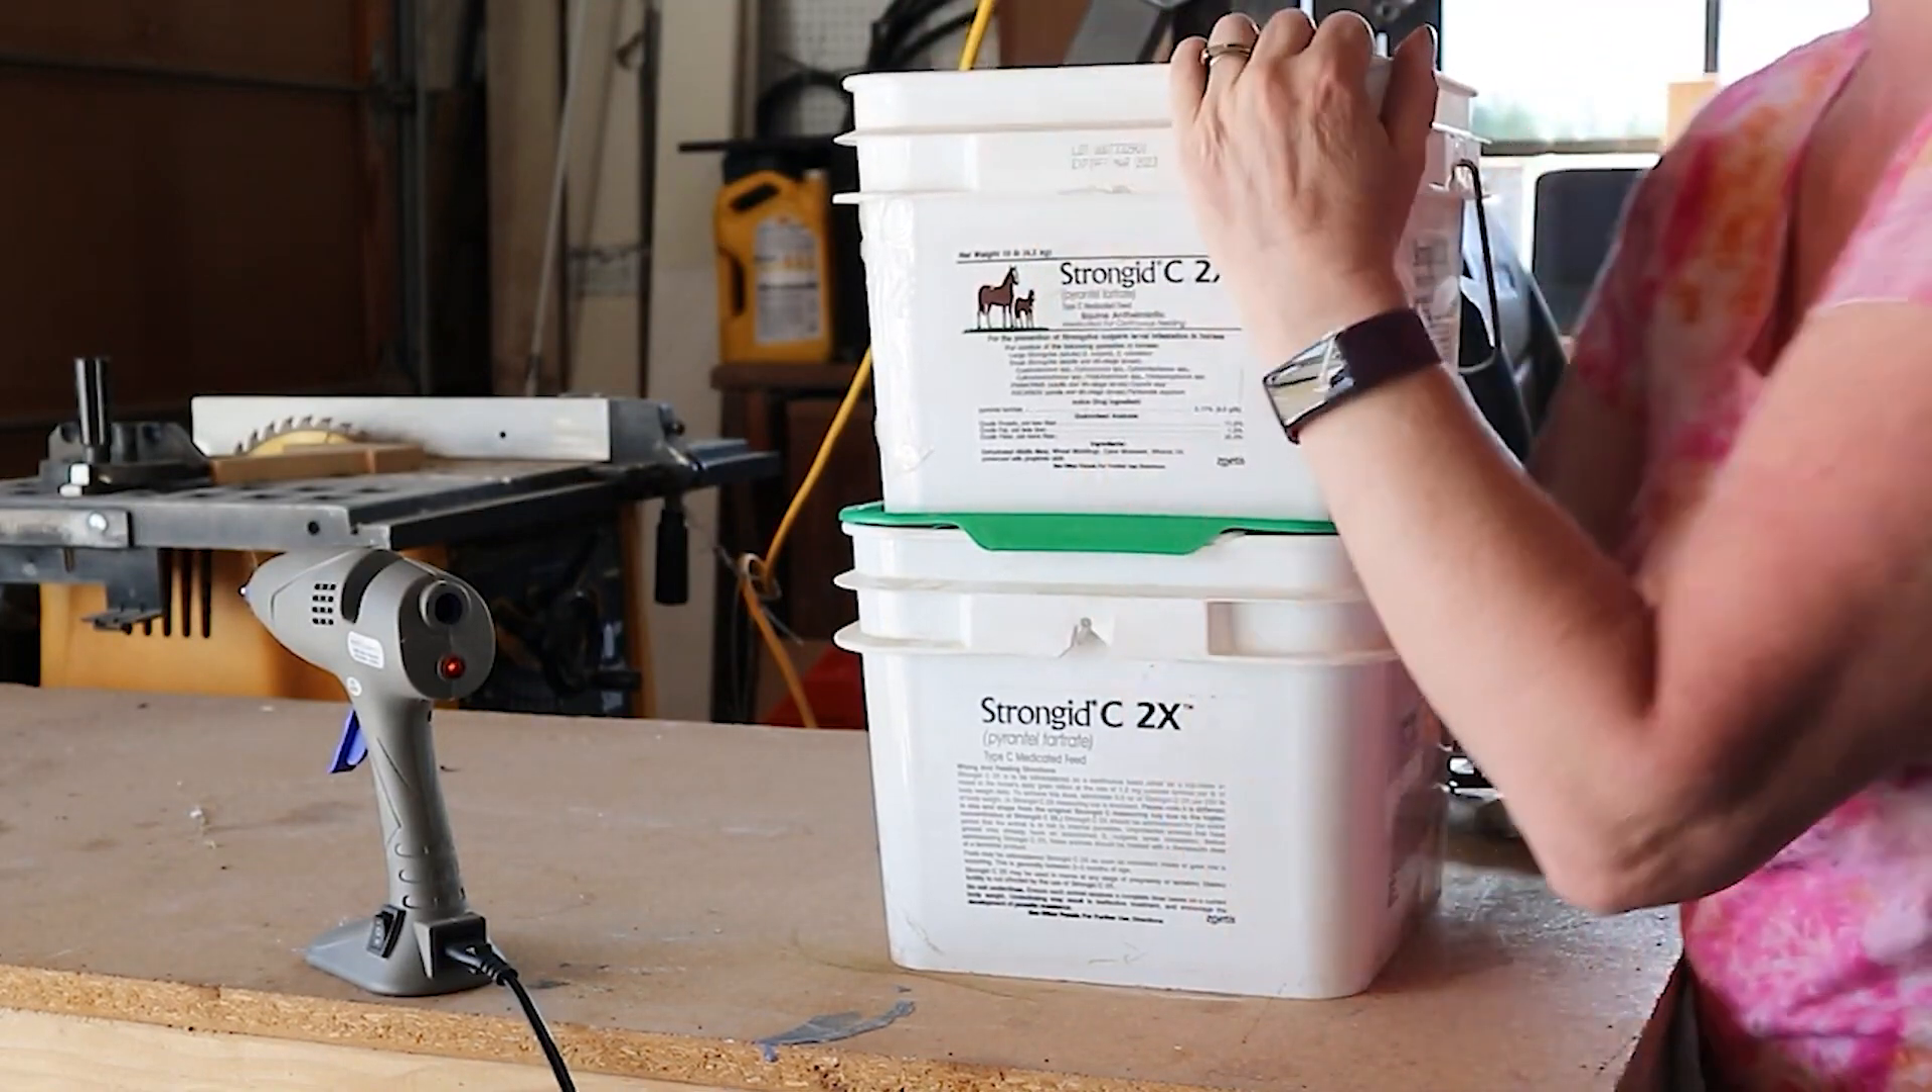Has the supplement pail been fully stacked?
Yes.